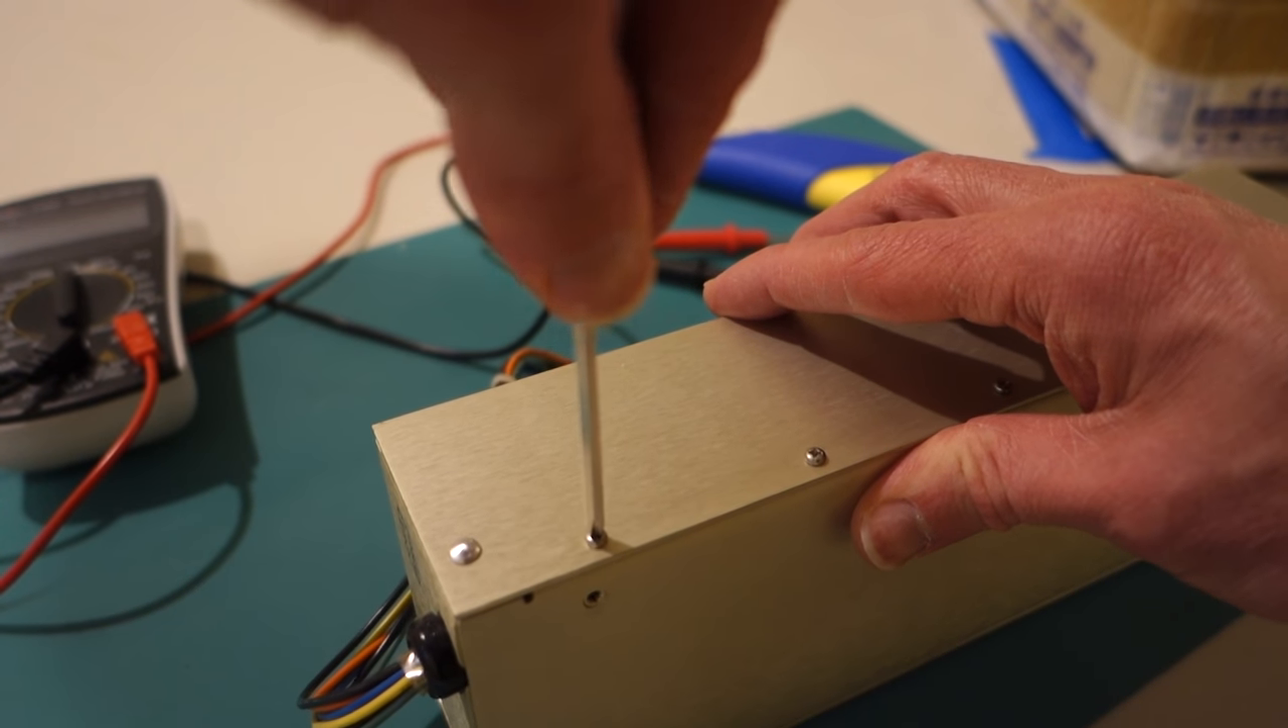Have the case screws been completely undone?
No.